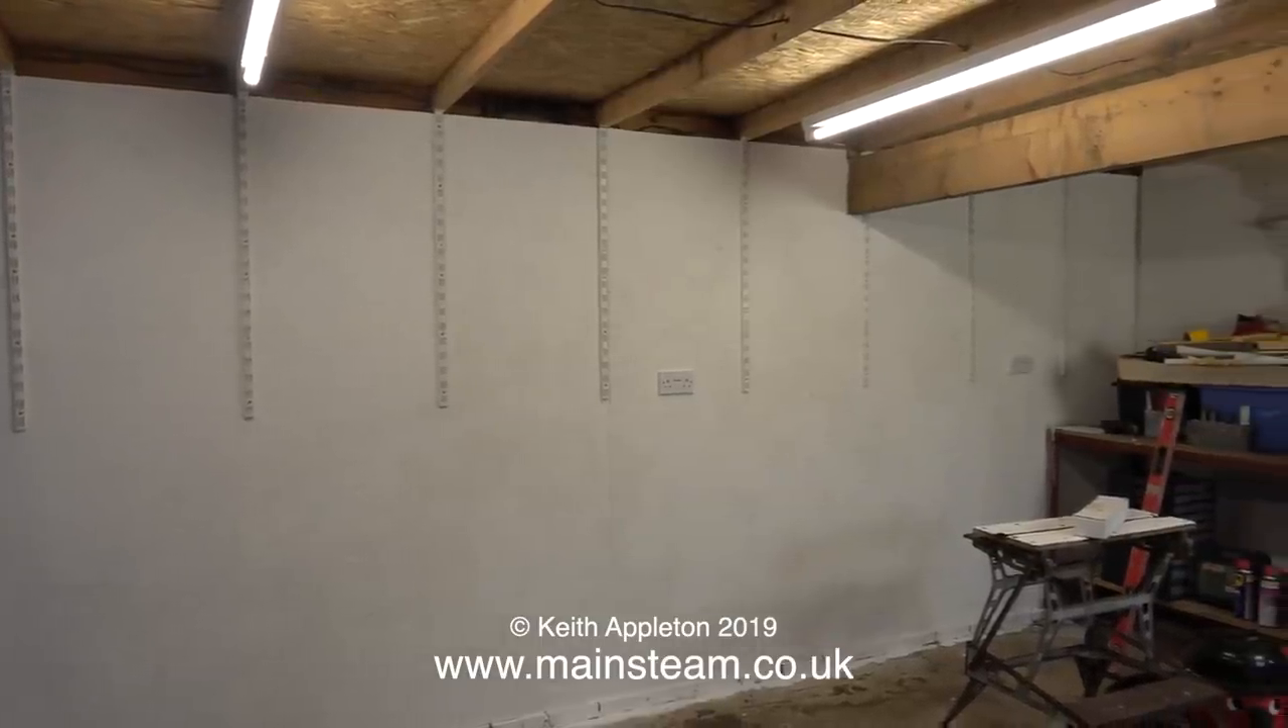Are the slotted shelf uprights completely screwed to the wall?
Yes.